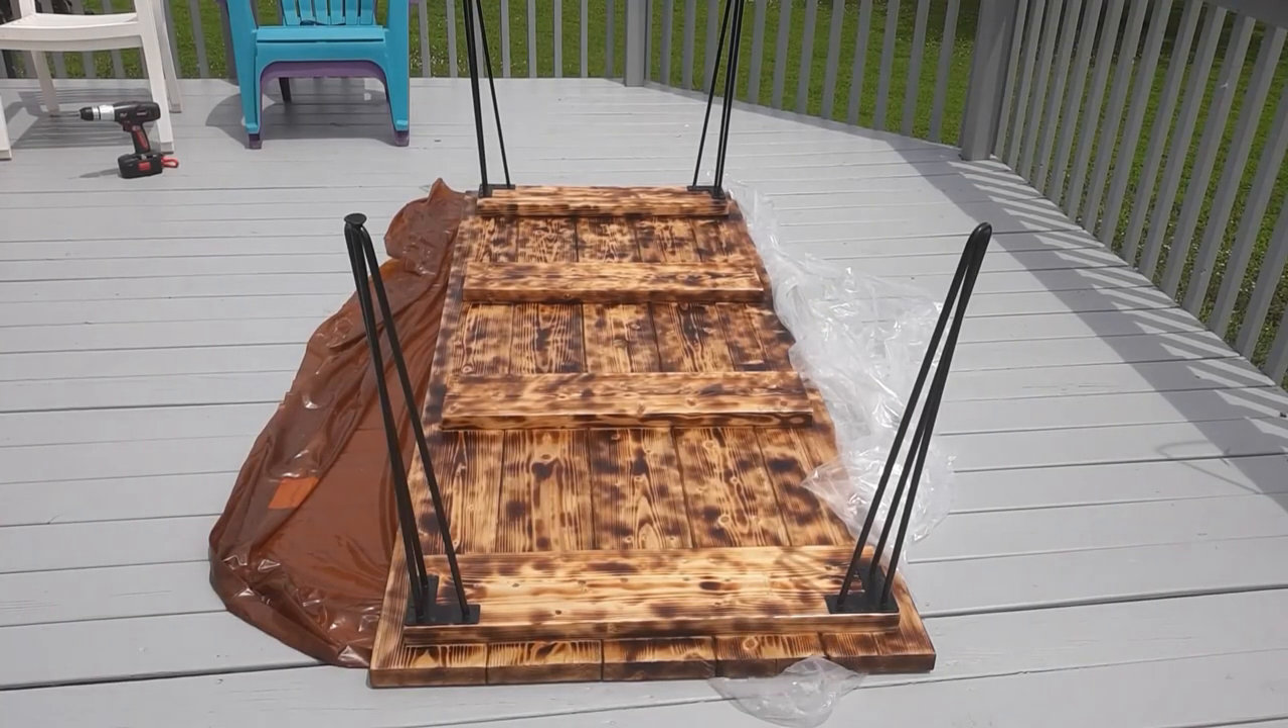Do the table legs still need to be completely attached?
No.